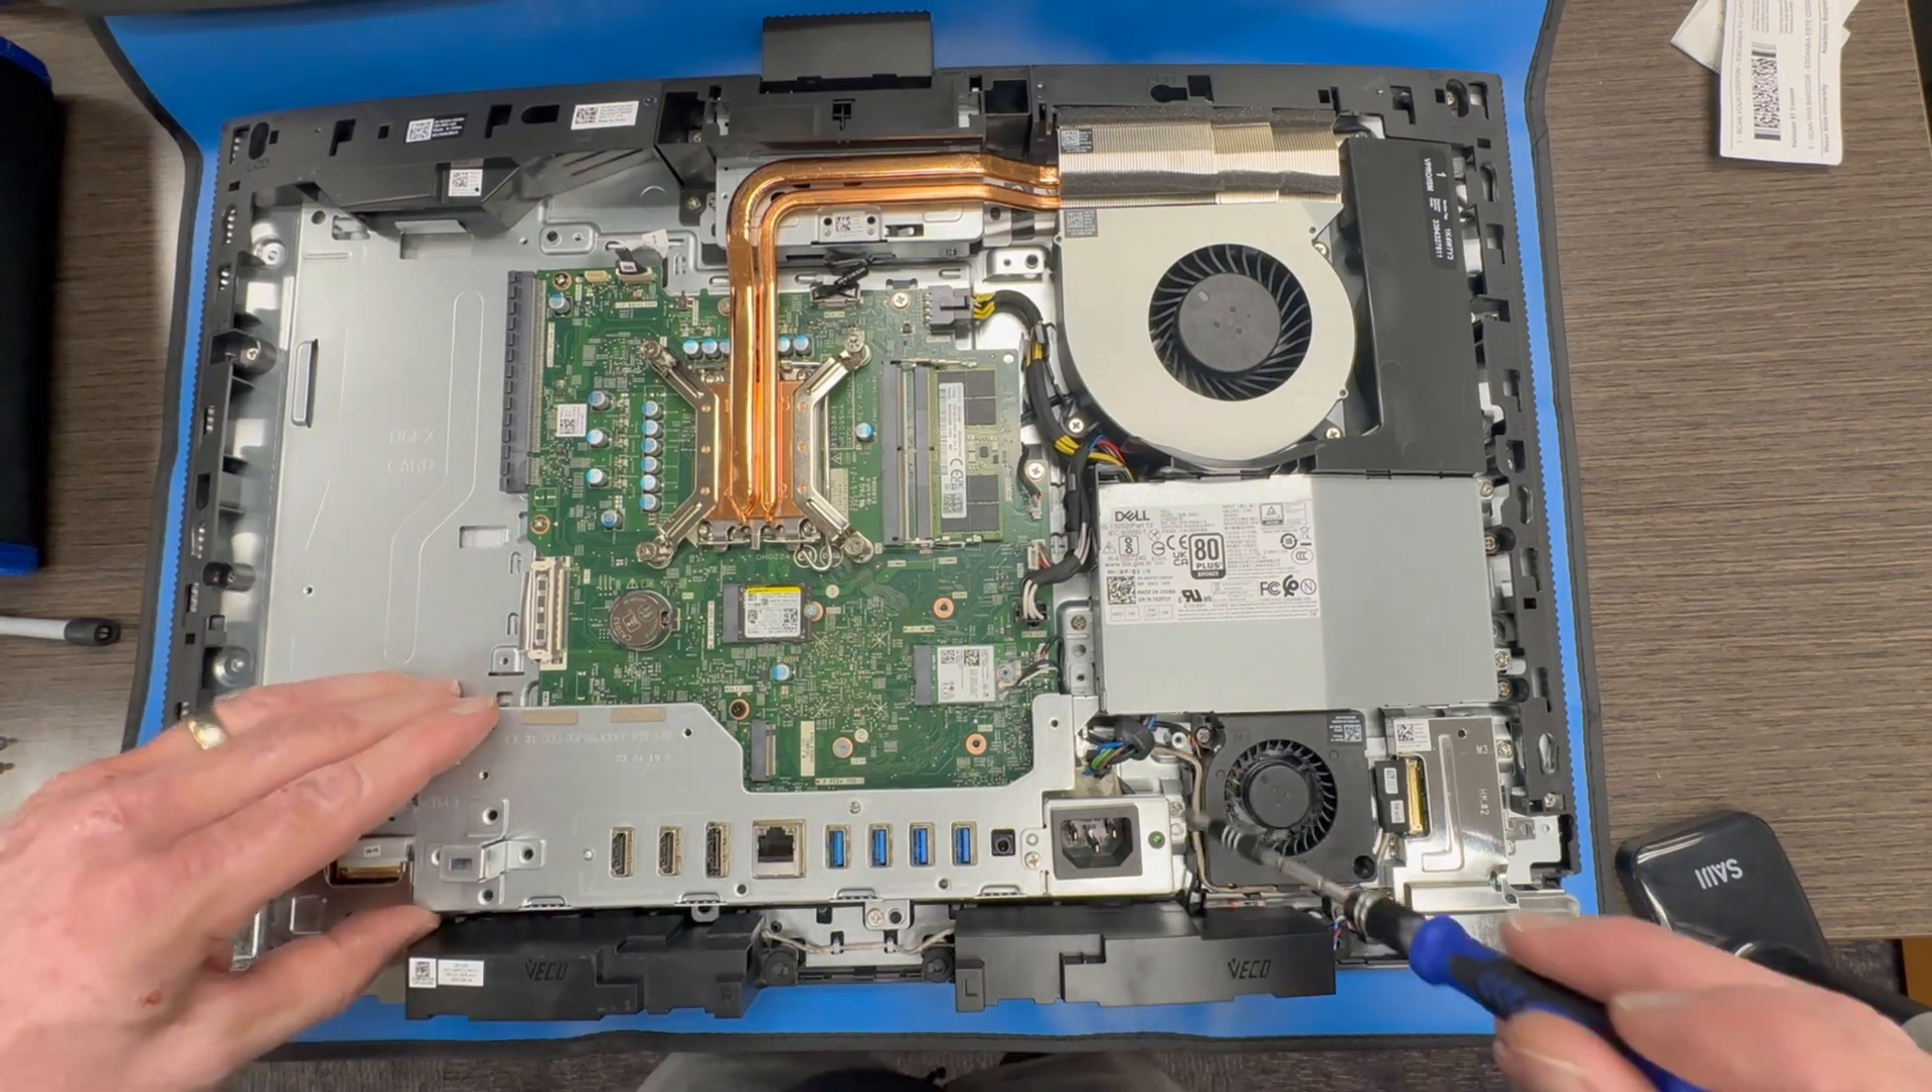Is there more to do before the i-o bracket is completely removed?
Yes.